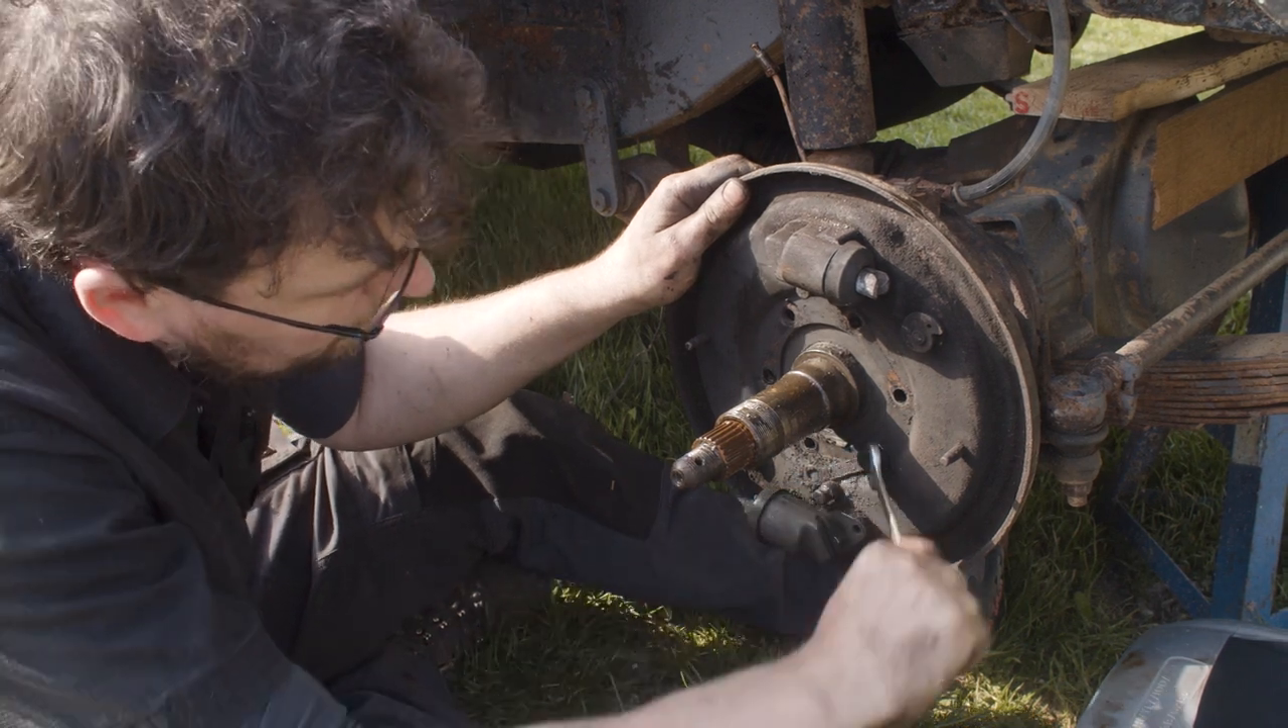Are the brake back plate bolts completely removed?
No.